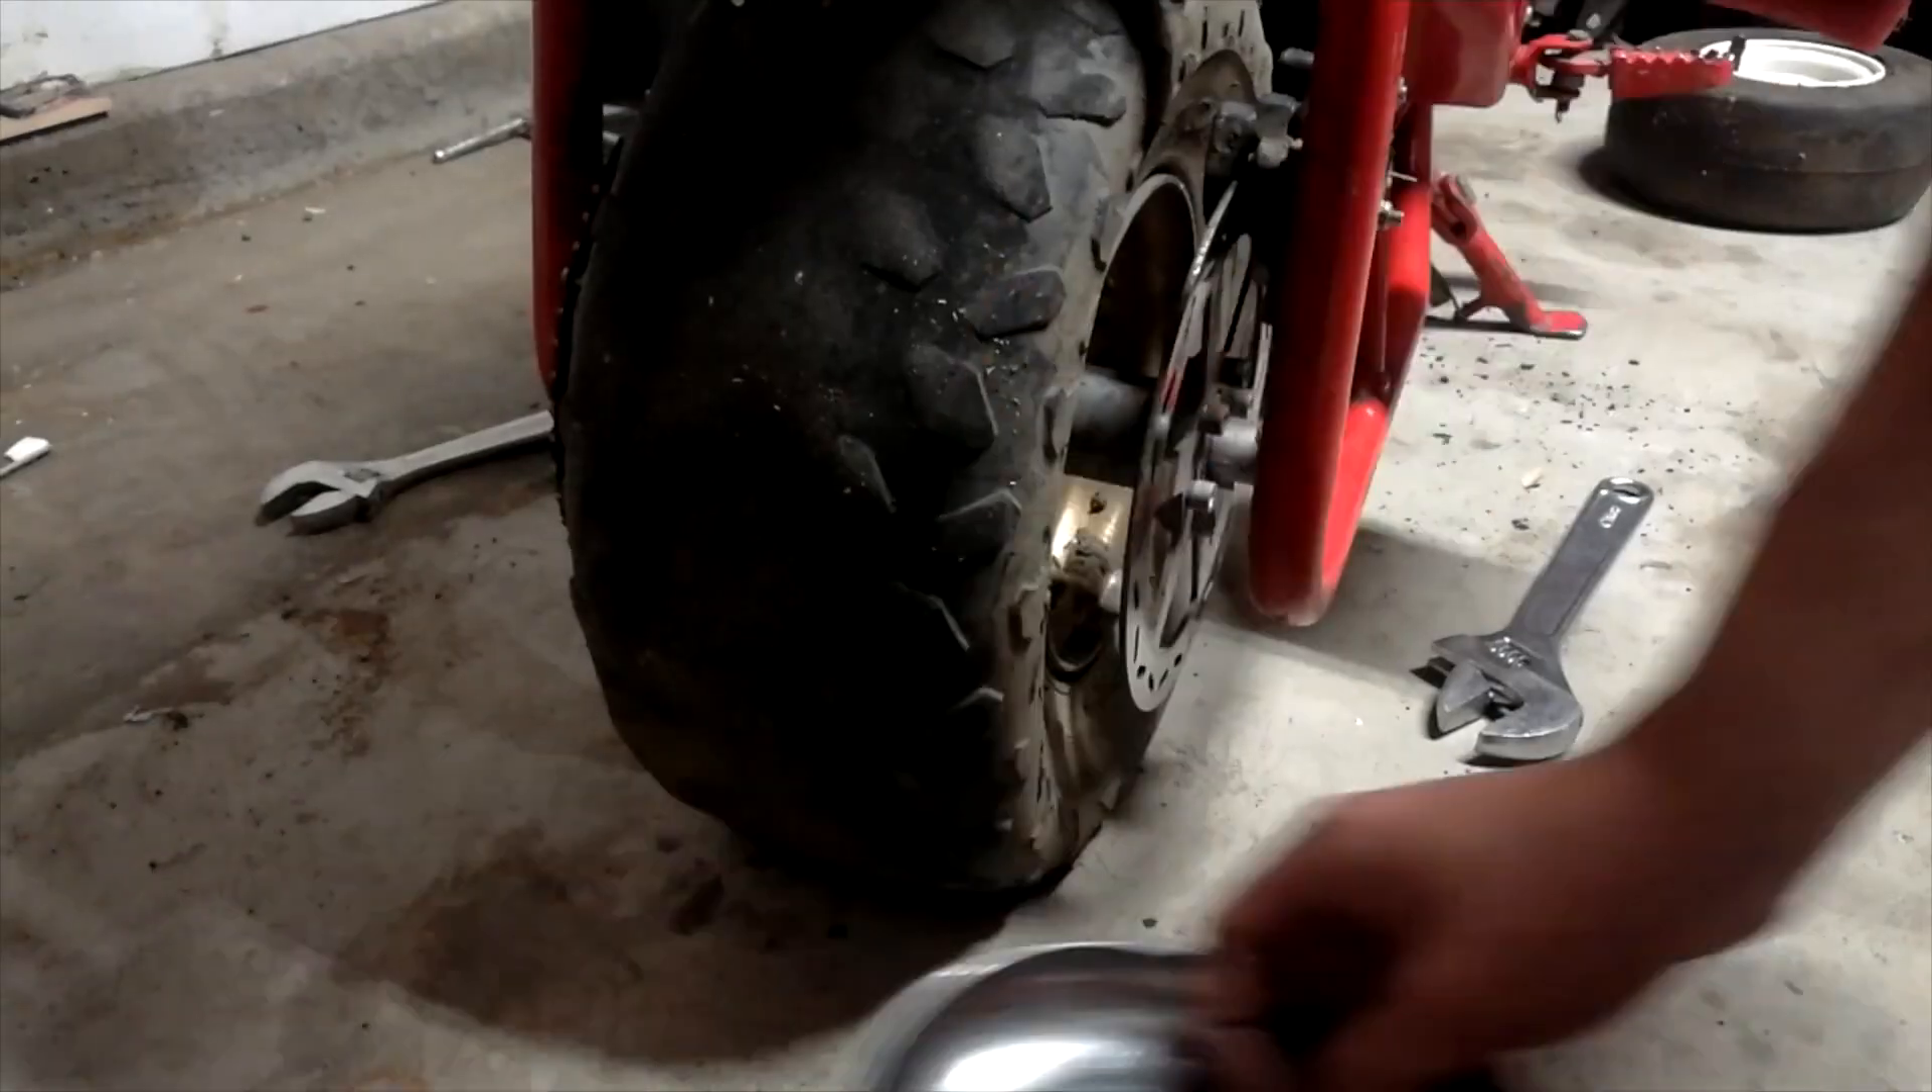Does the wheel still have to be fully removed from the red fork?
Yes.